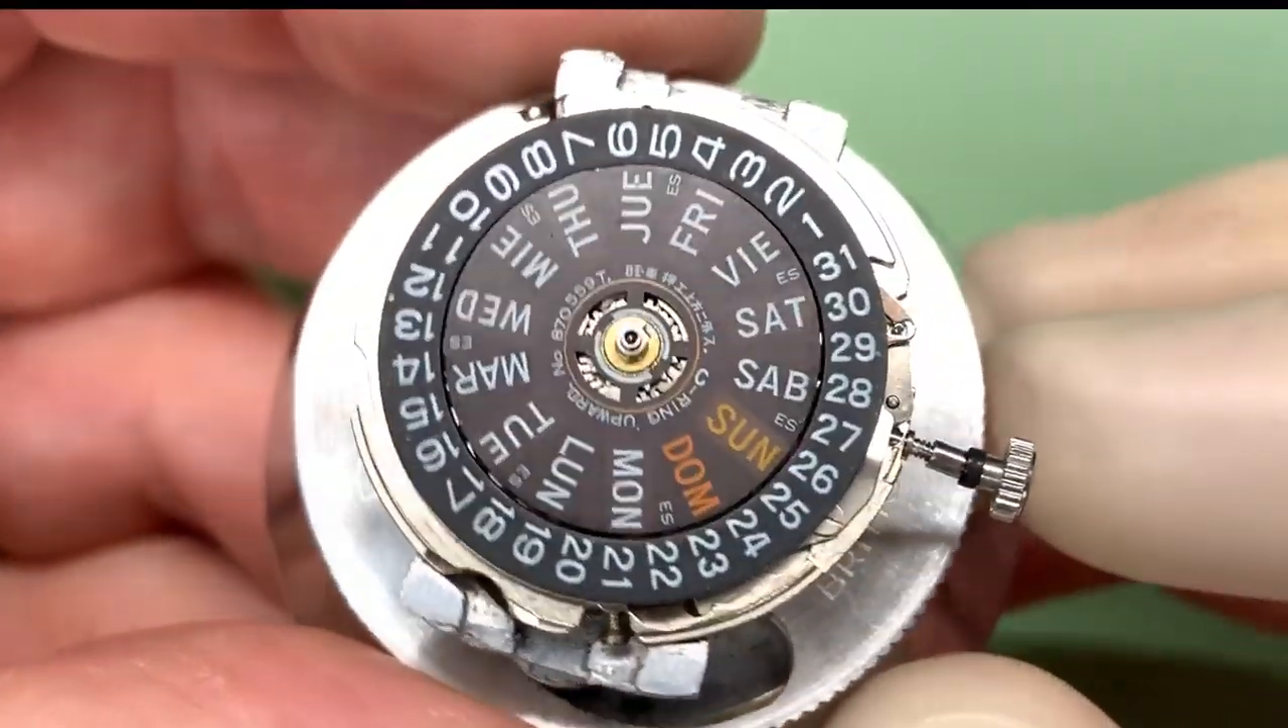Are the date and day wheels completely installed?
Yes.